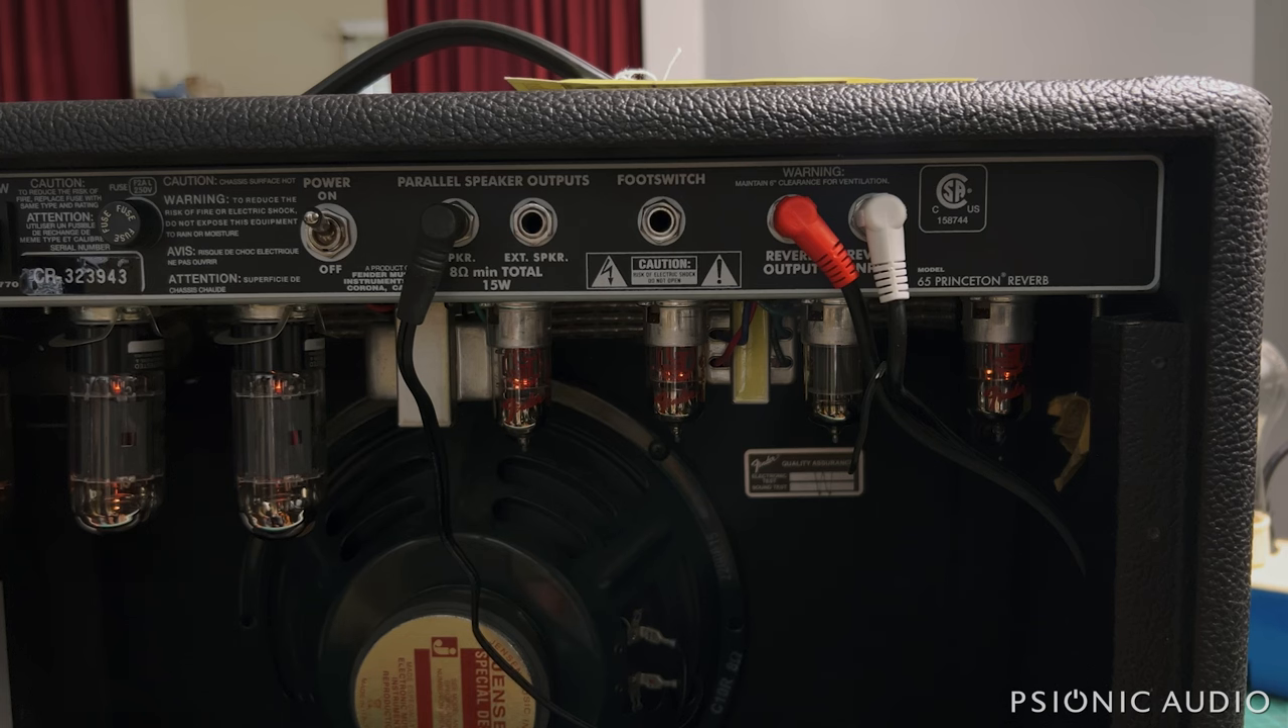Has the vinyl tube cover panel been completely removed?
Yes.